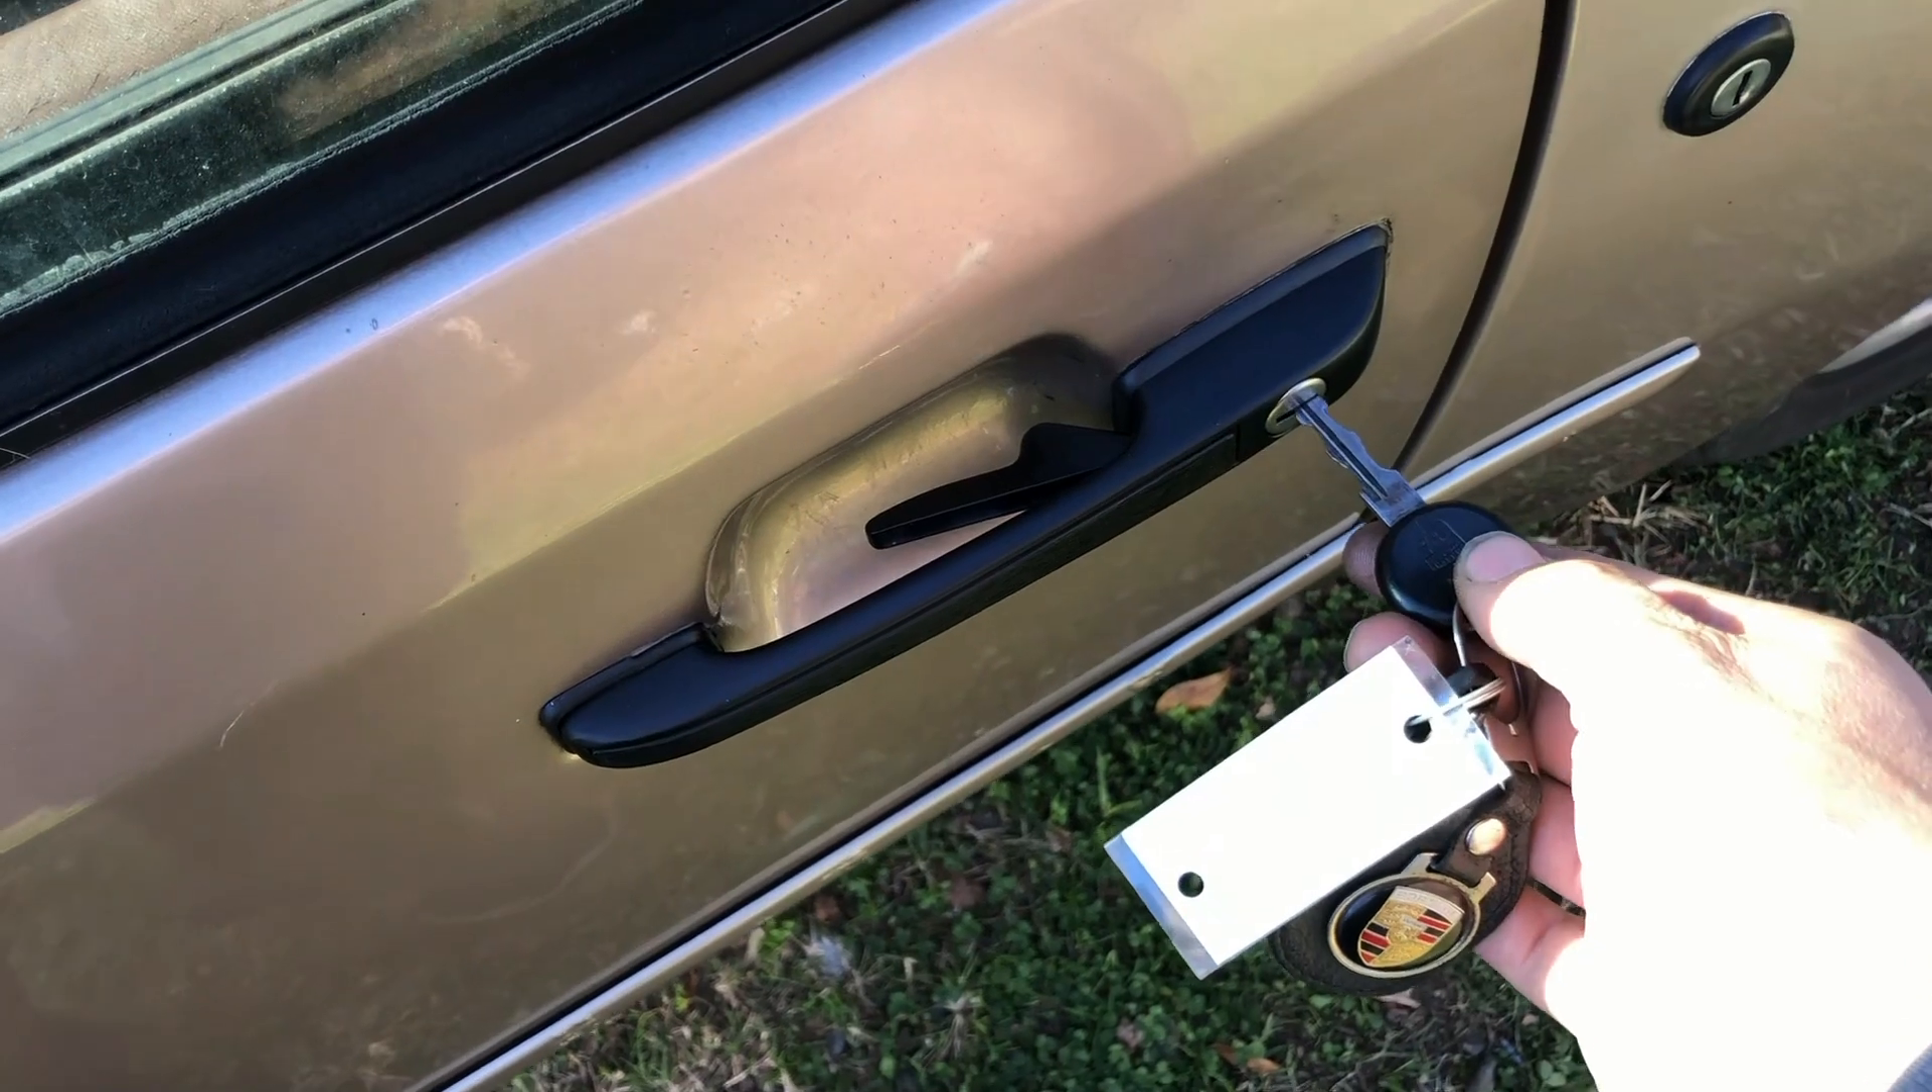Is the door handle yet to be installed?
No.